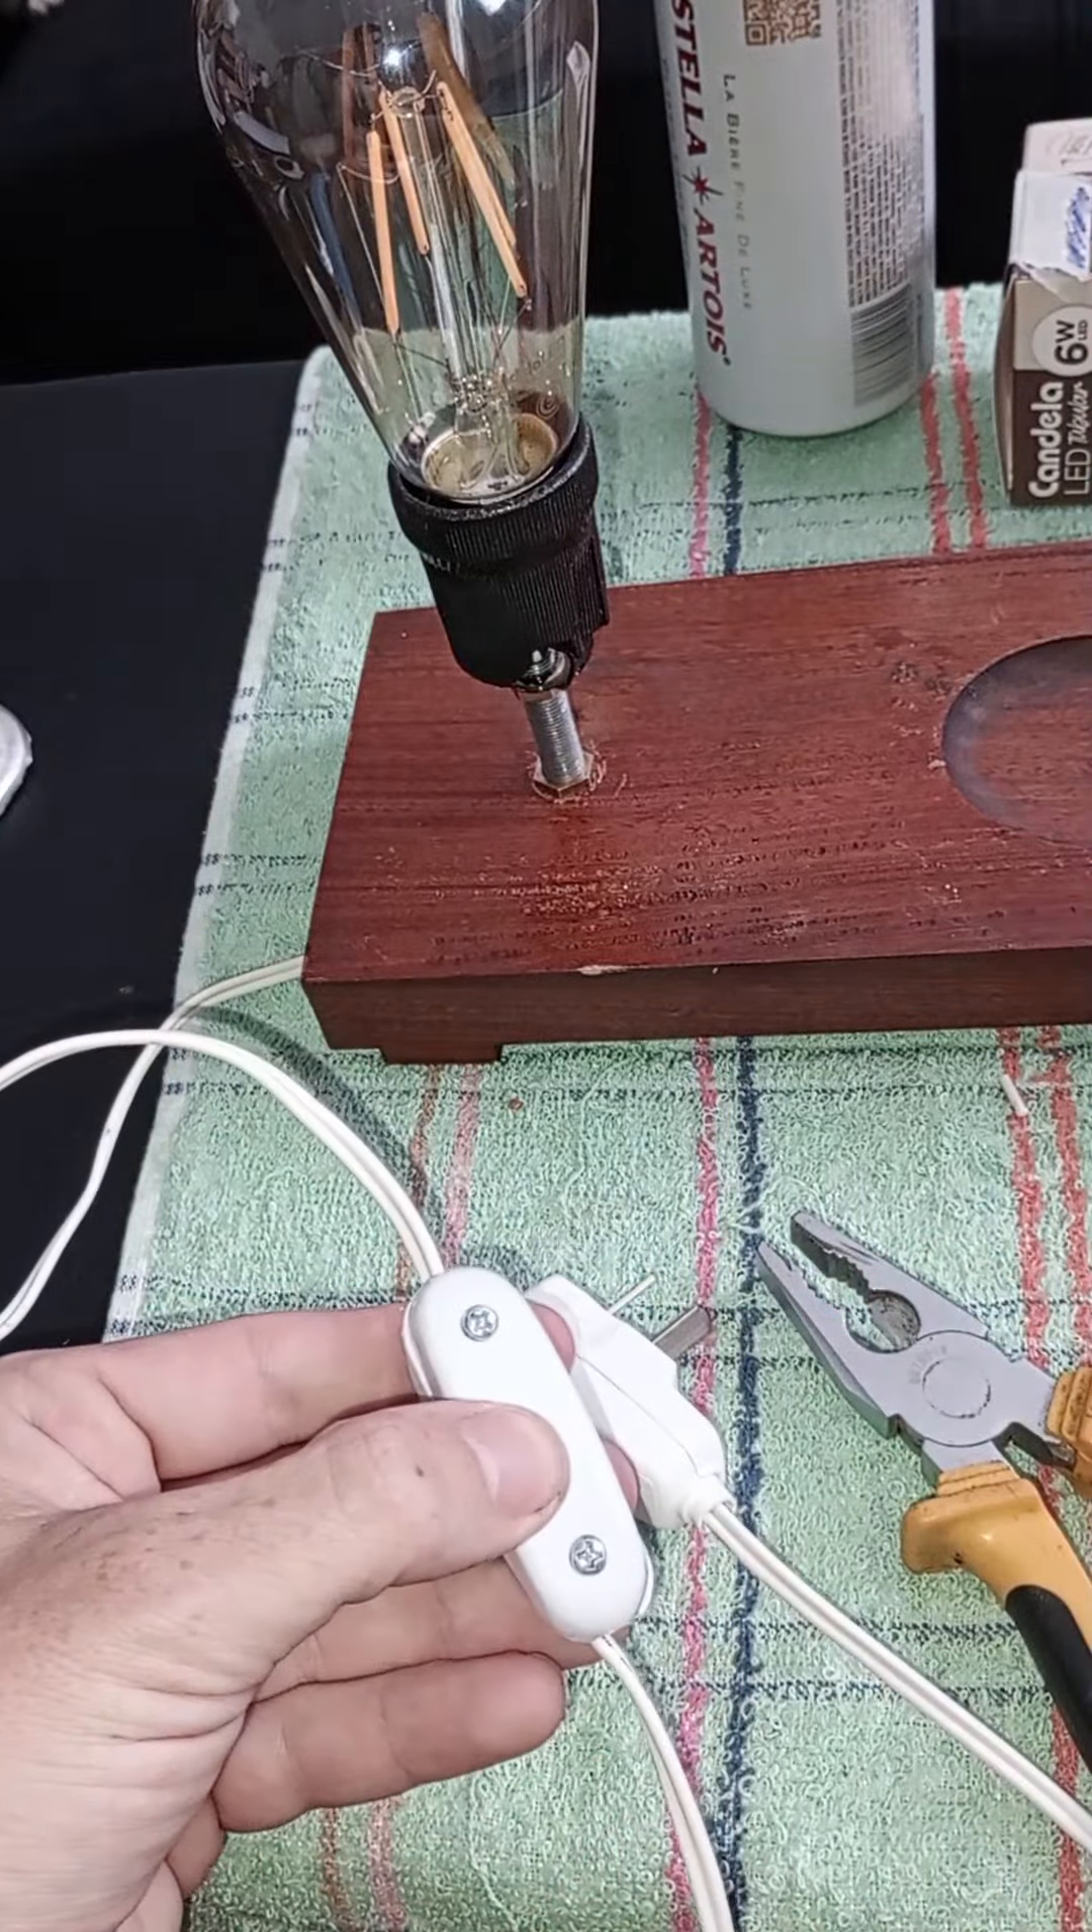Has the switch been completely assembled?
Yes.